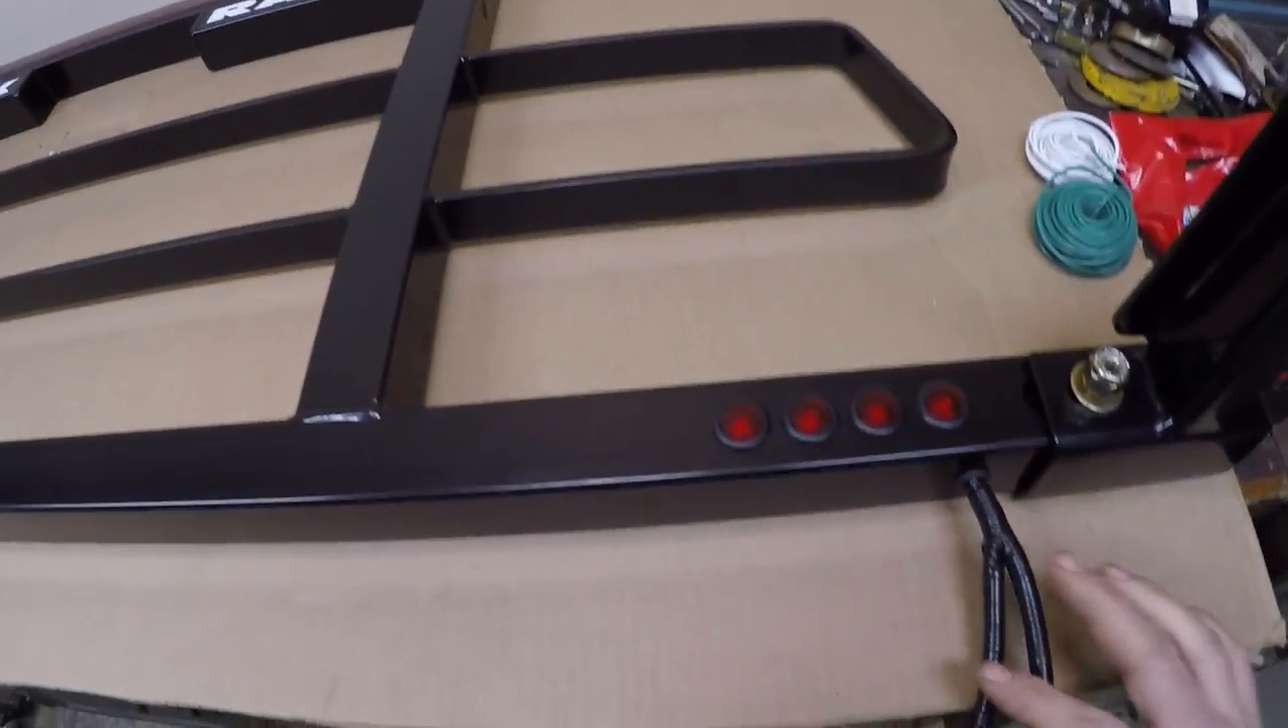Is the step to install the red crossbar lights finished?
Yes.